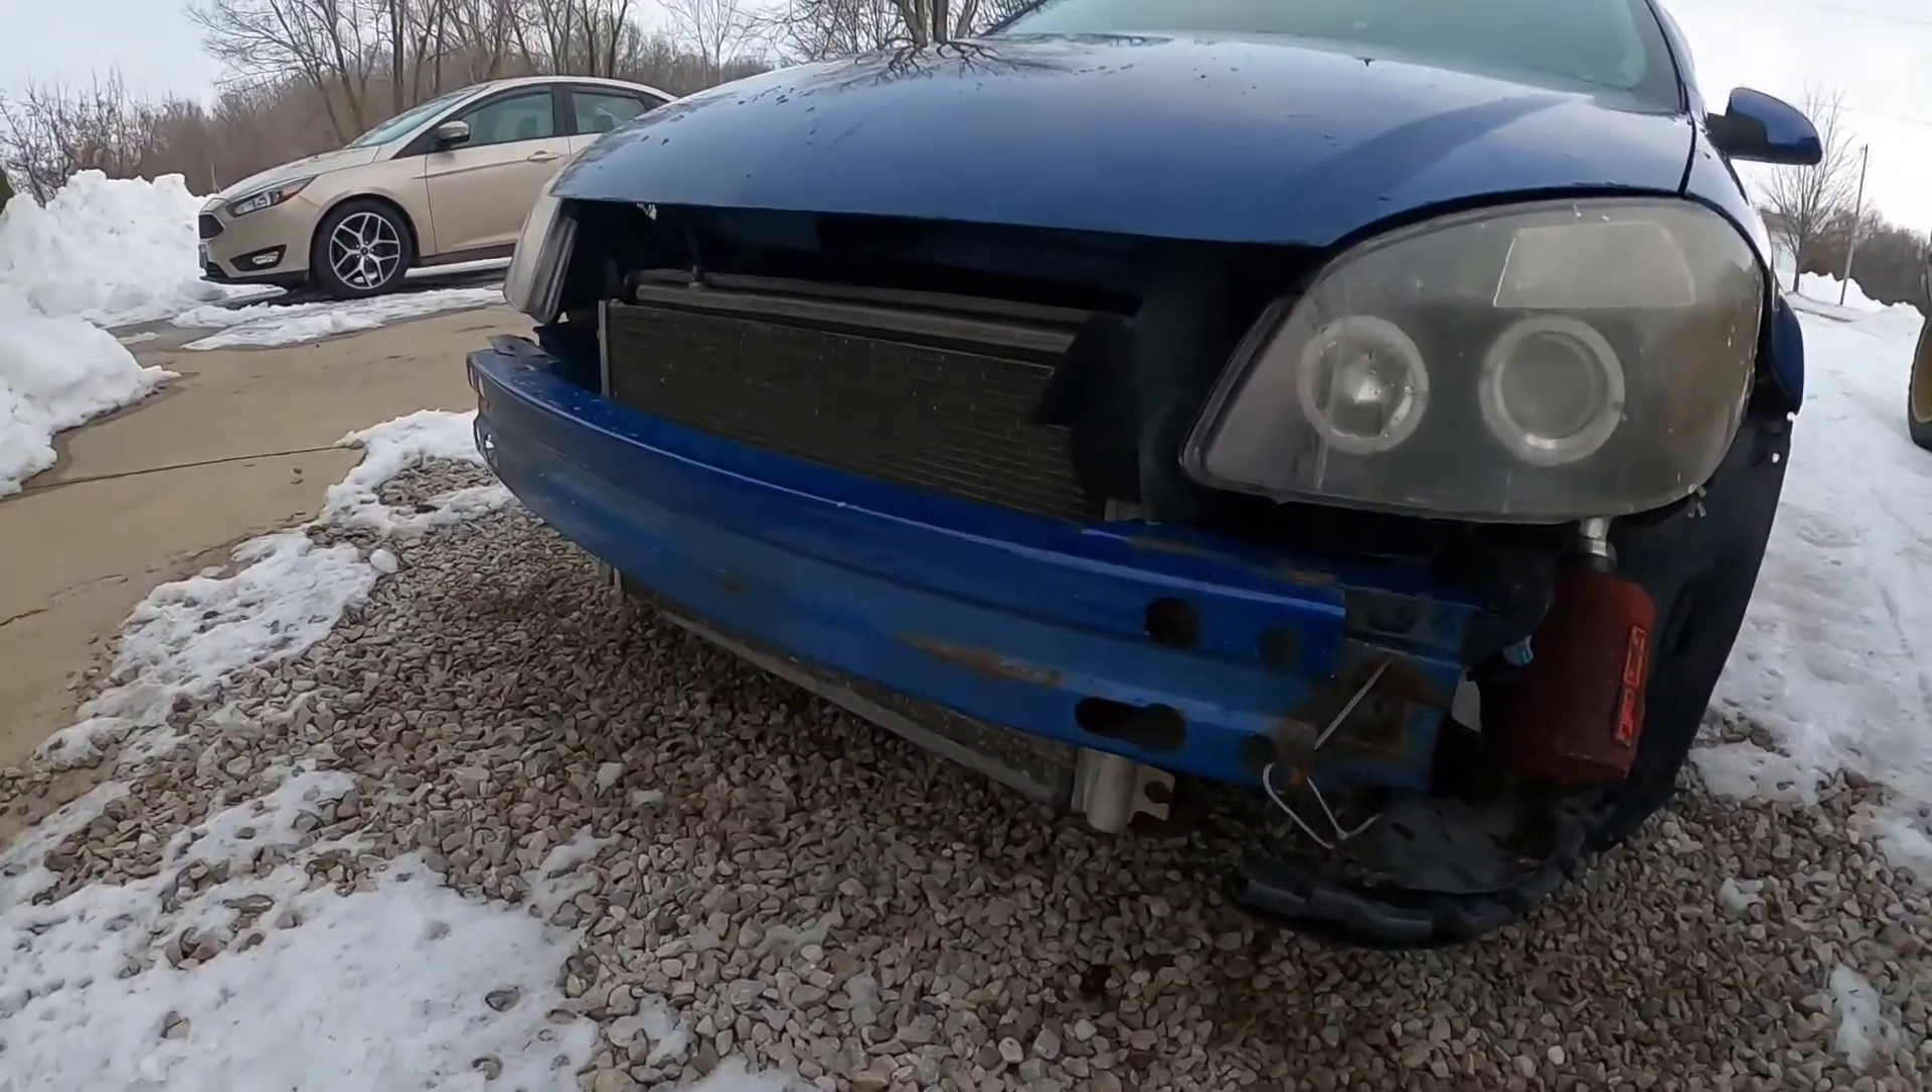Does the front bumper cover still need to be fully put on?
Yes.